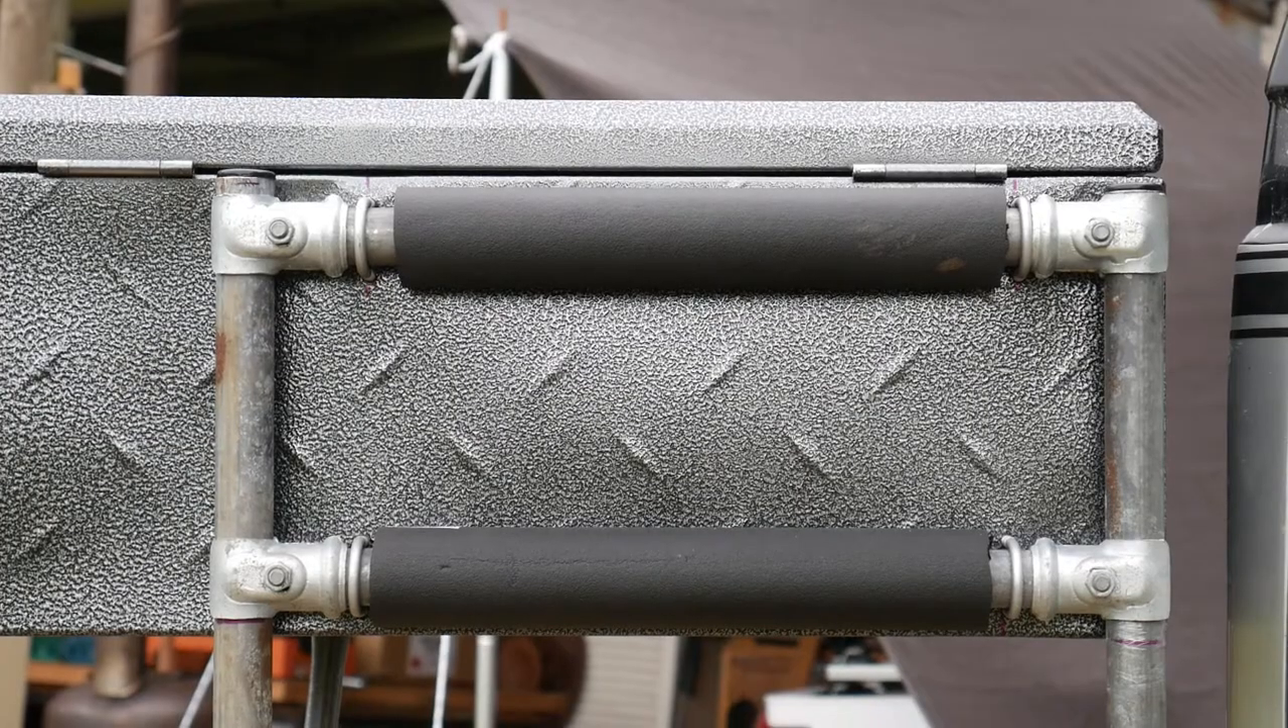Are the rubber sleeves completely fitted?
Yes.